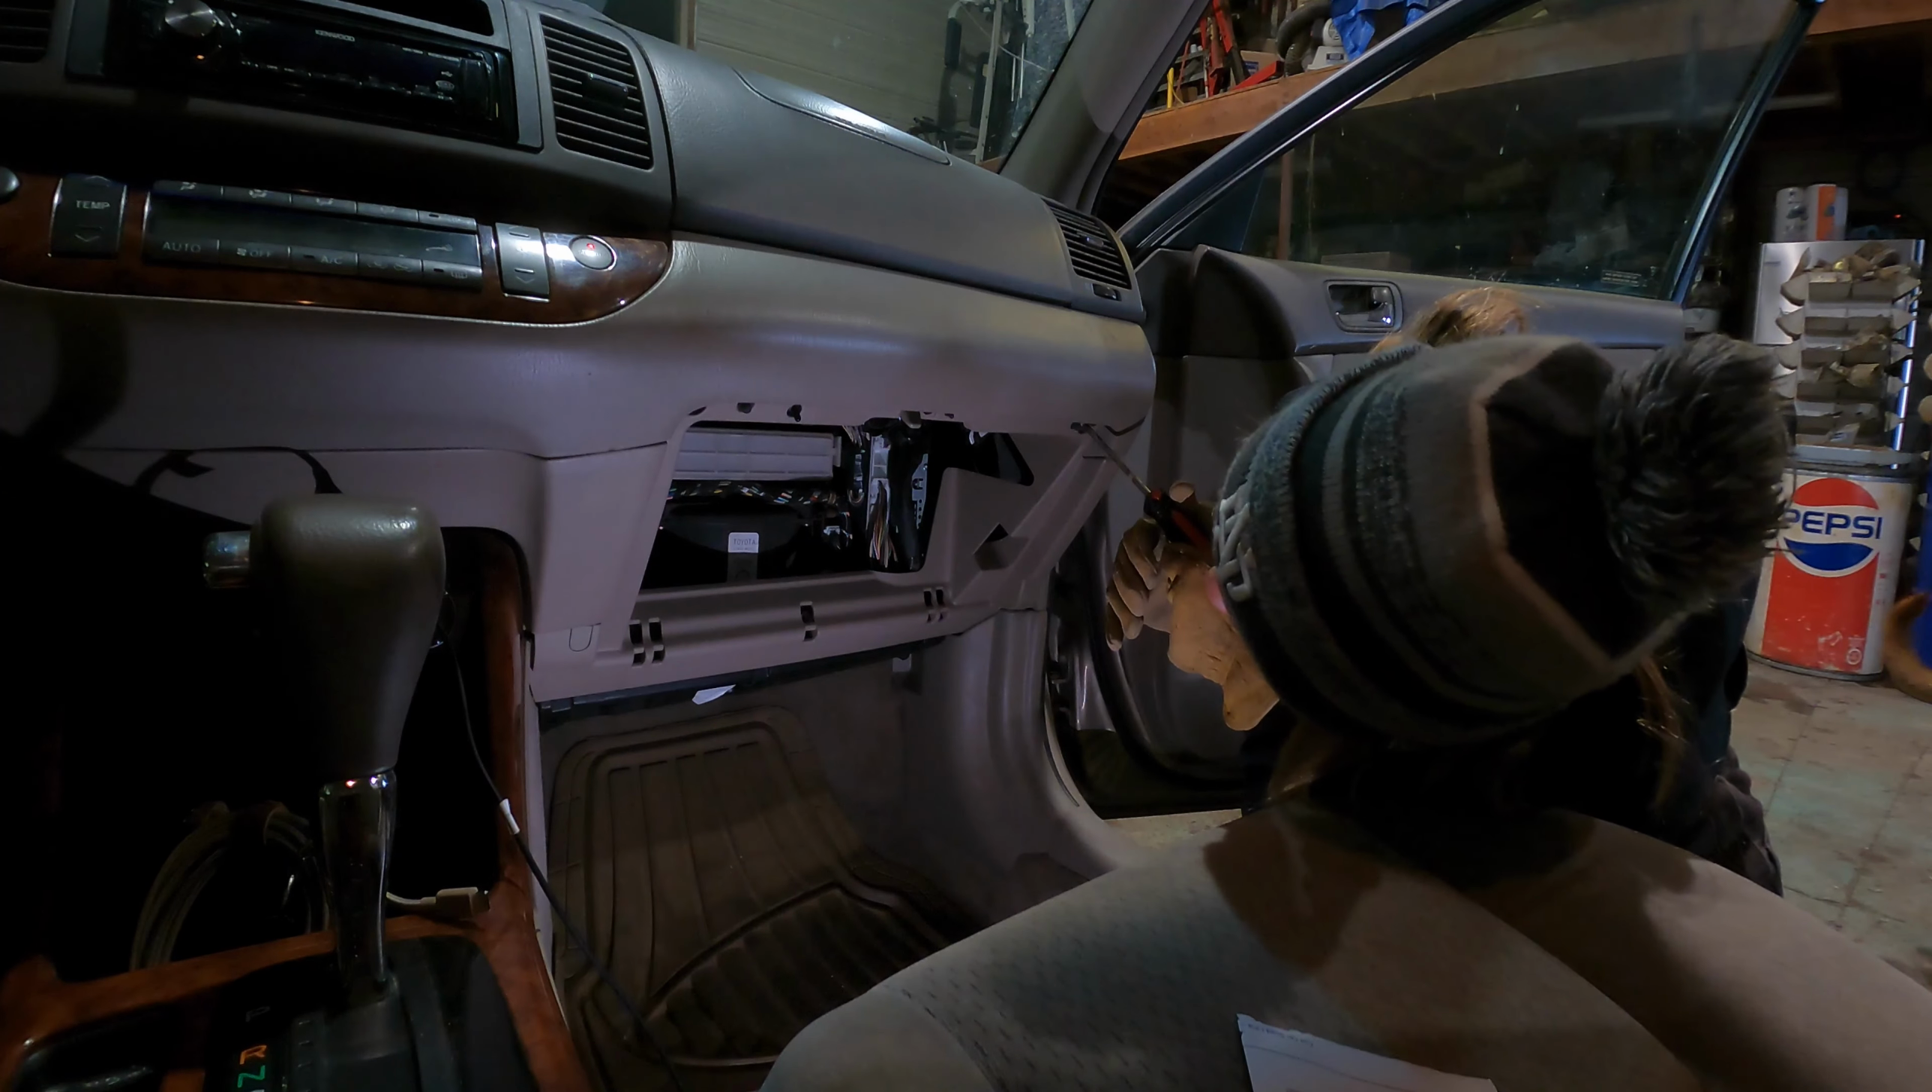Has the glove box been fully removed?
Yes.